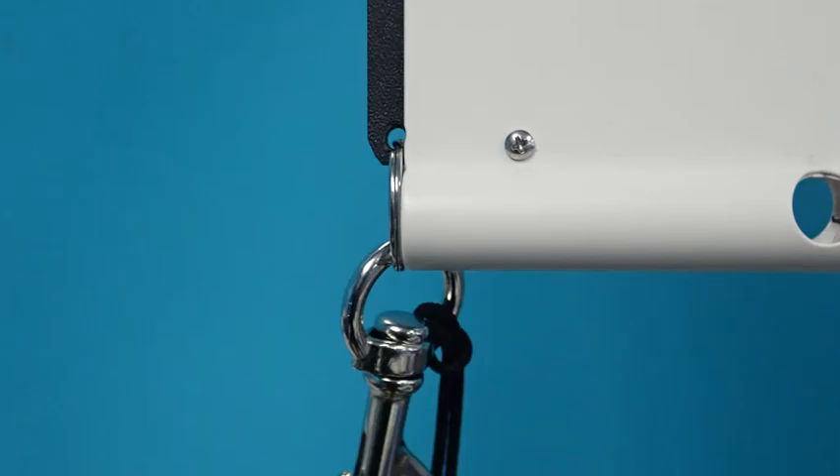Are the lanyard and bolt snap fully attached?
Yes.